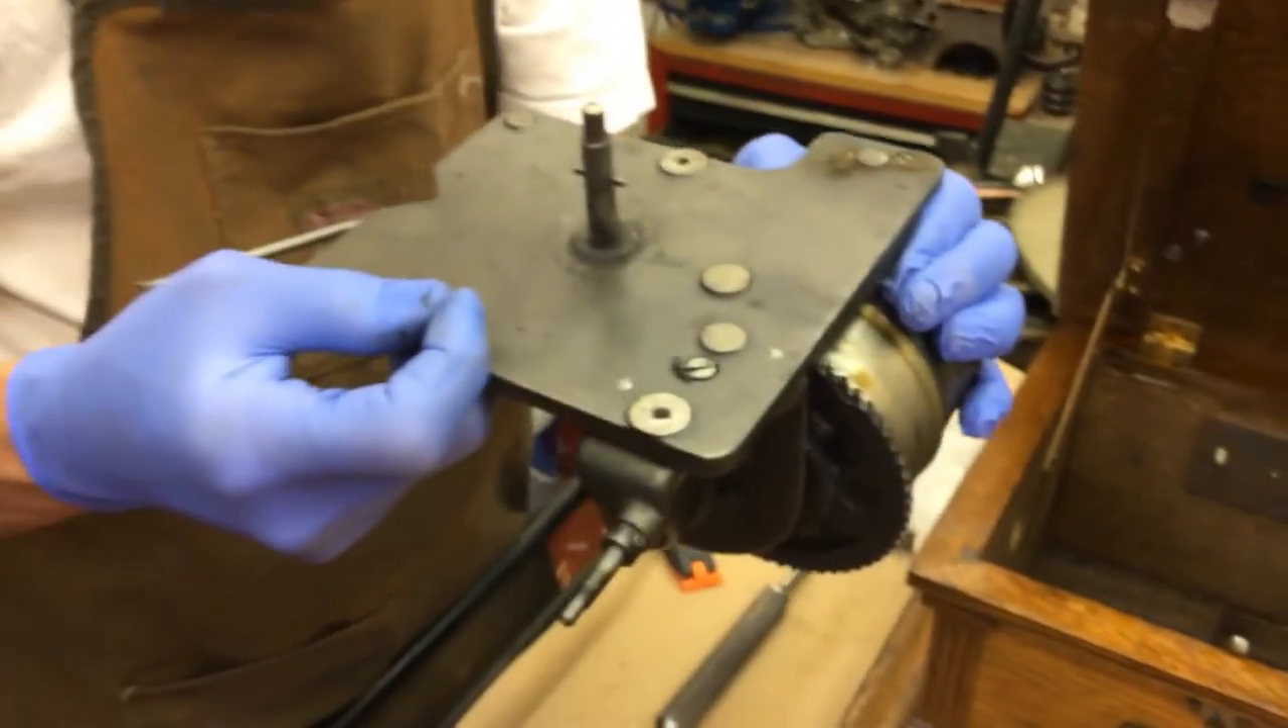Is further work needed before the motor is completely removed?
No.